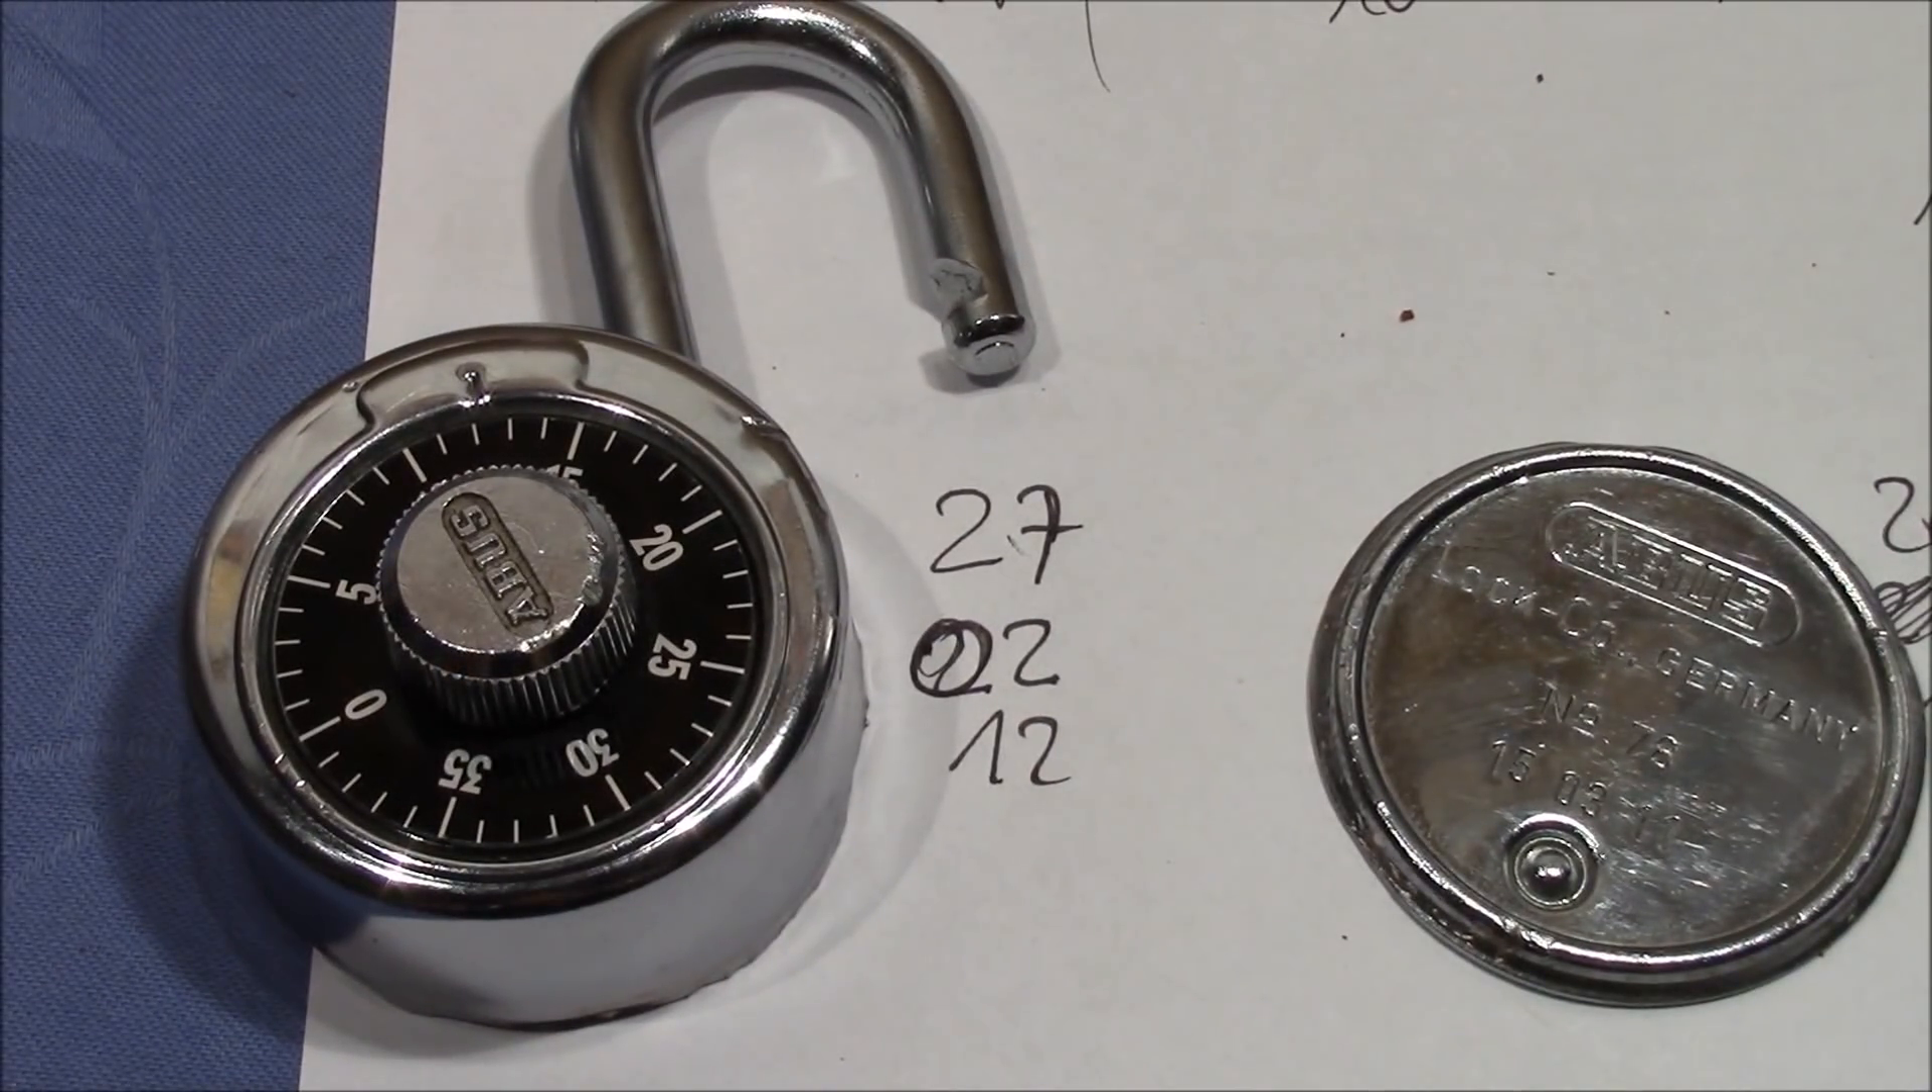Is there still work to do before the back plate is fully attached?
Yes.